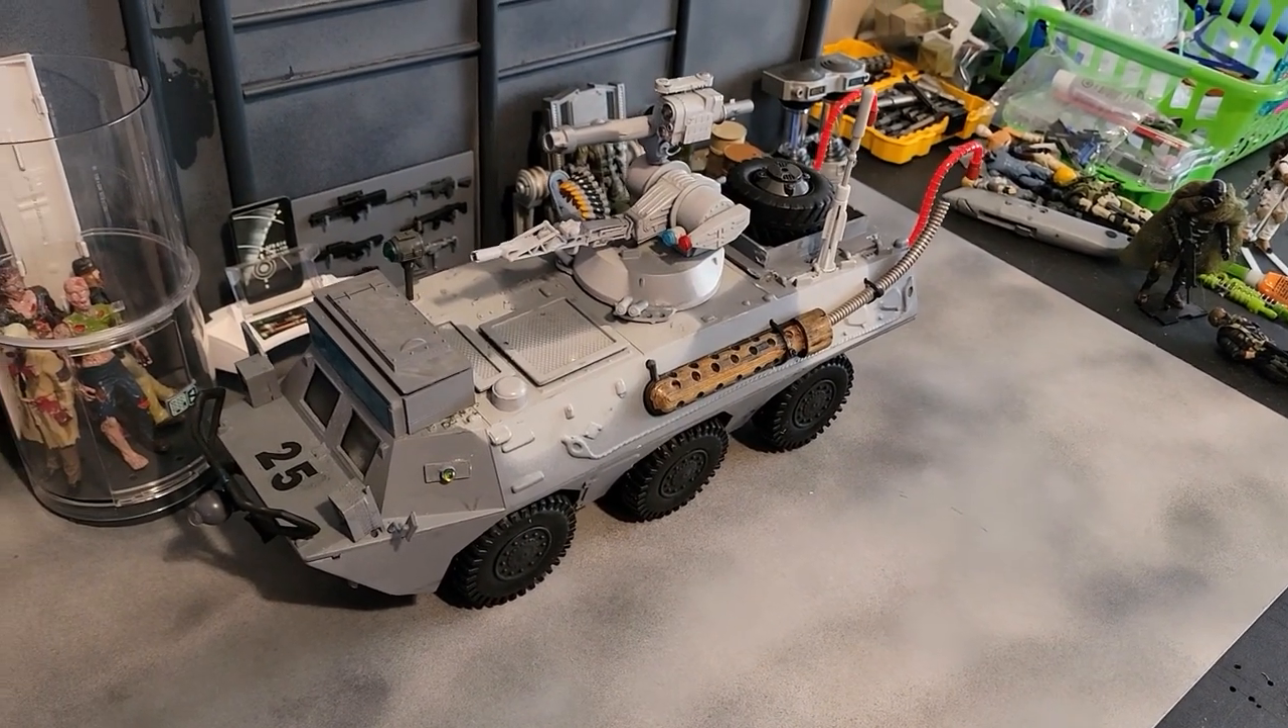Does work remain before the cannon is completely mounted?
No.